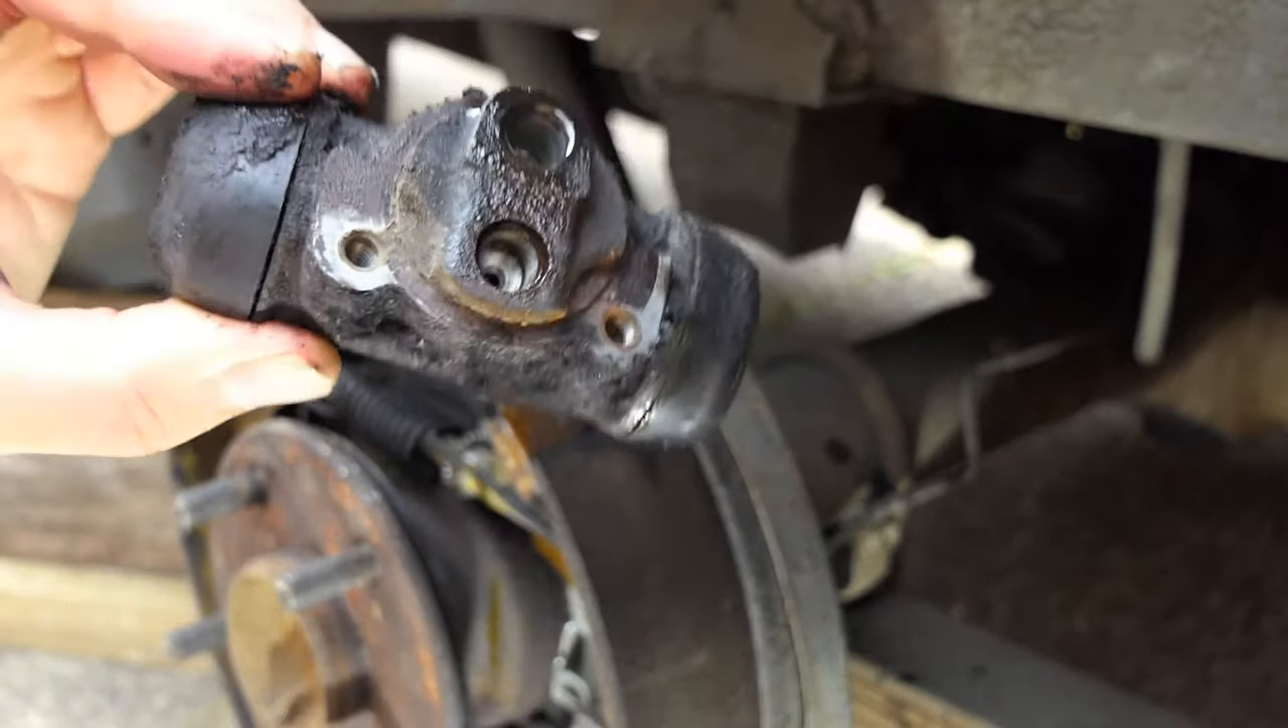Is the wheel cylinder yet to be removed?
No.